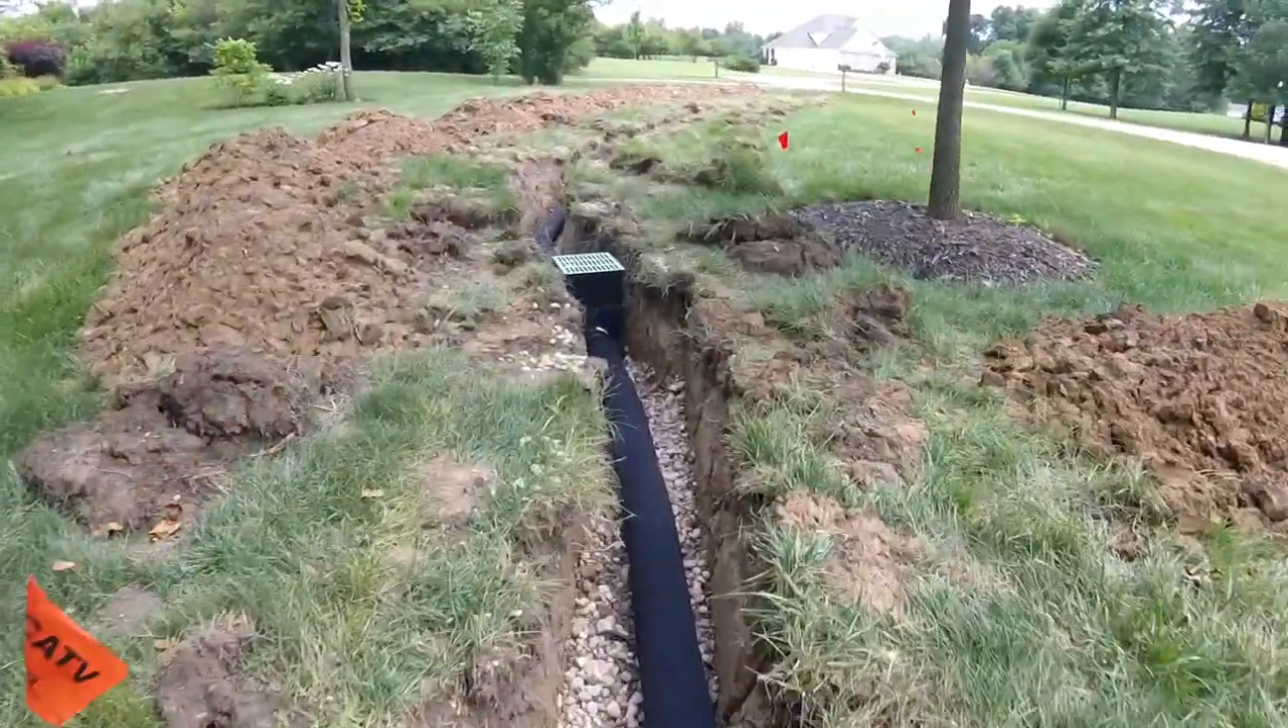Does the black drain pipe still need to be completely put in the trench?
No.